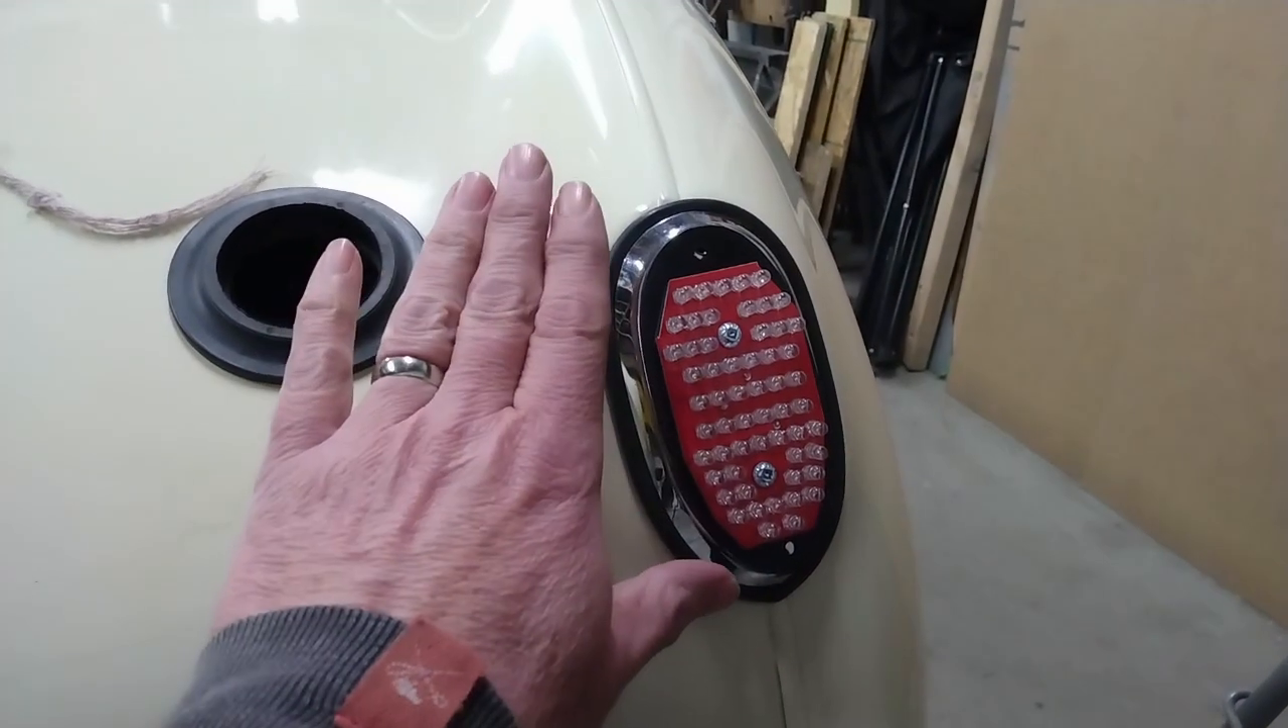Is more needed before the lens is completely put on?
Yes.